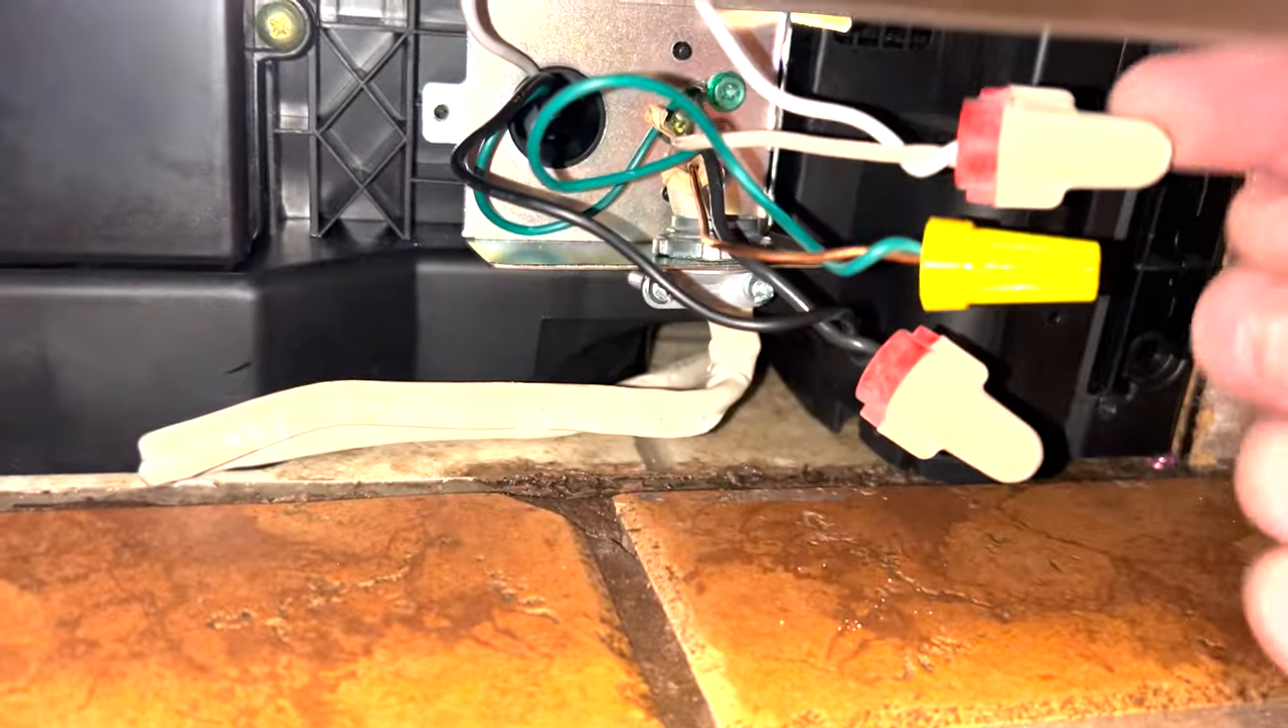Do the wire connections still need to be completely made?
No.